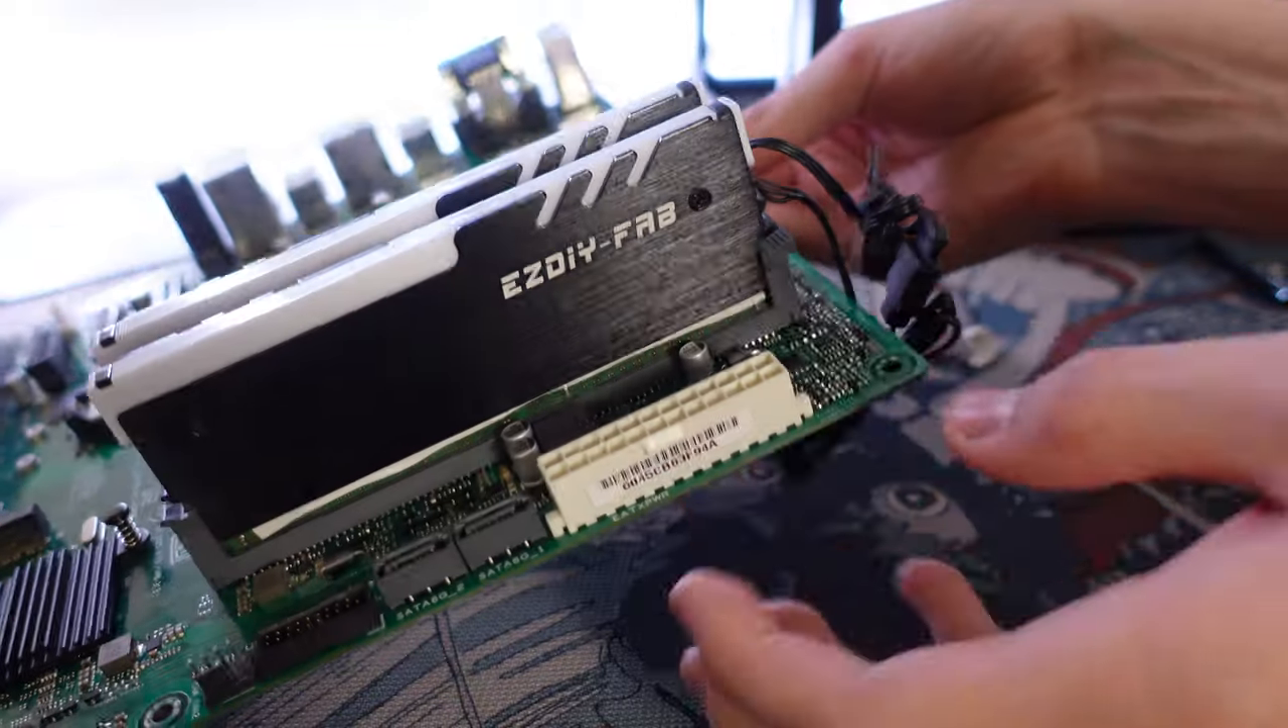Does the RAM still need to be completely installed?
No.